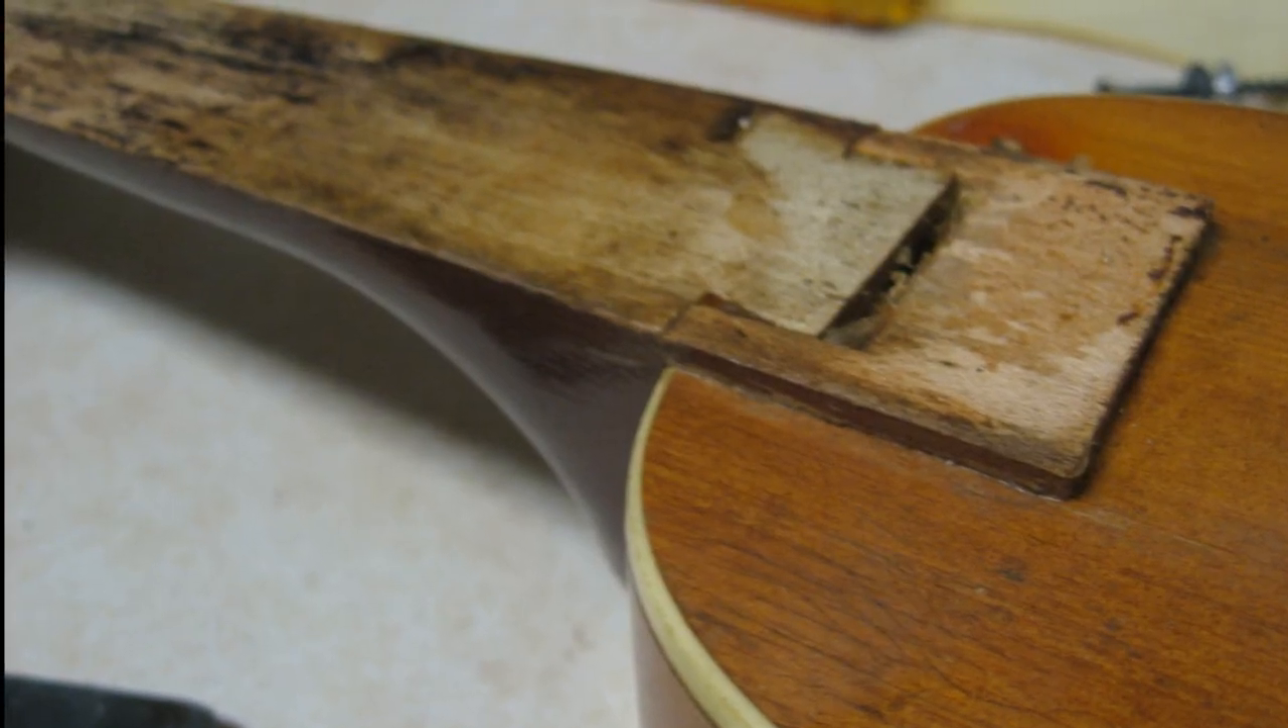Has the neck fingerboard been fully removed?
Yes.